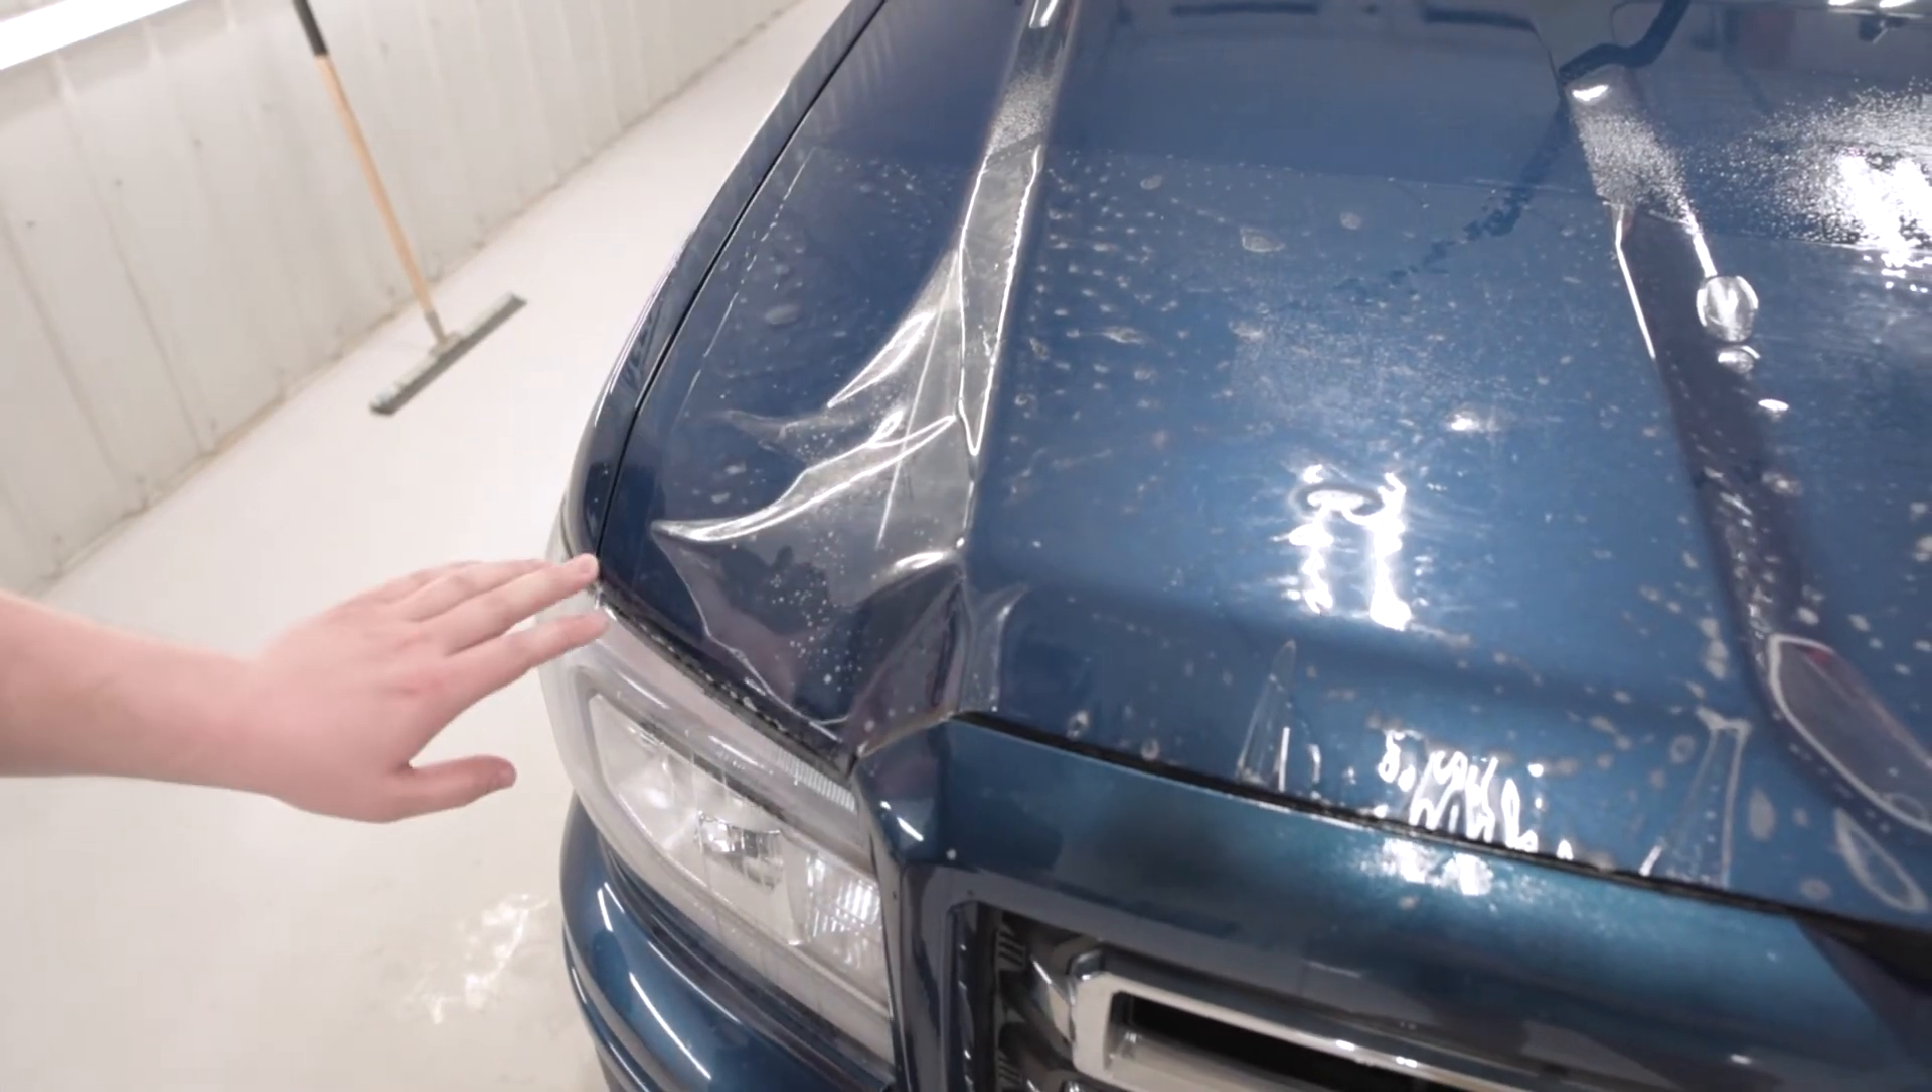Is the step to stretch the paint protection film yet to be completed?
Yes.